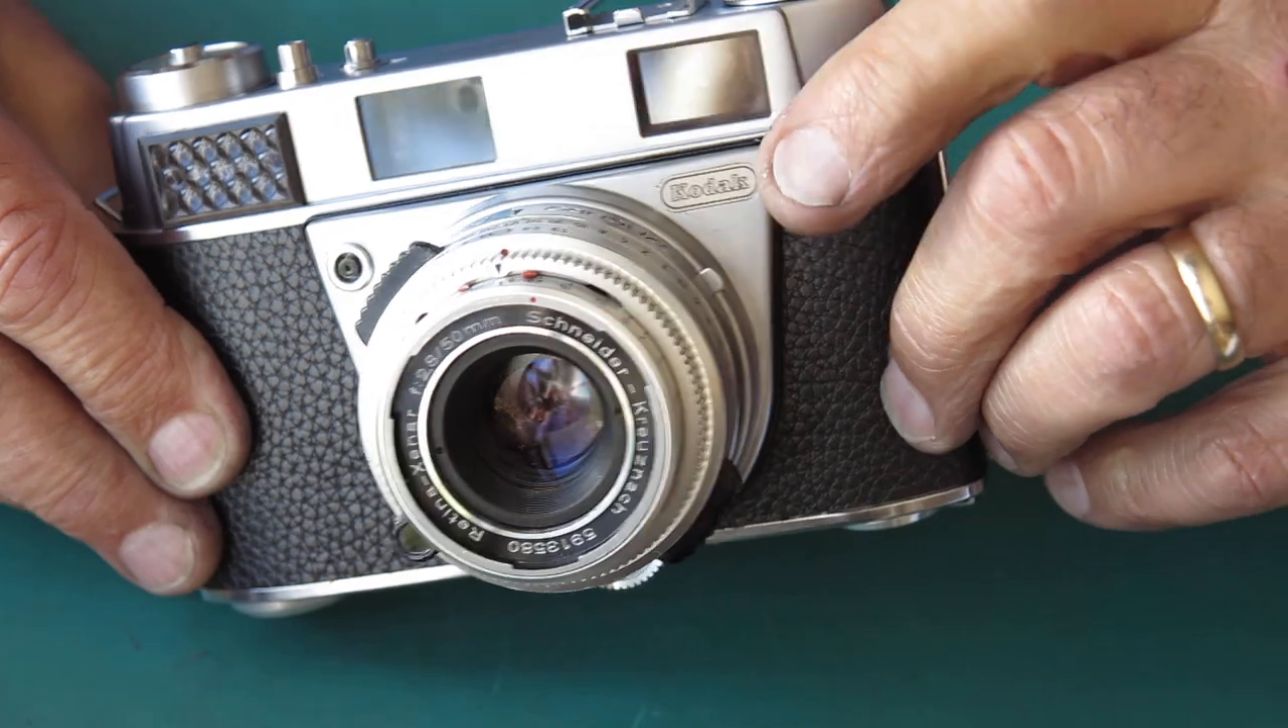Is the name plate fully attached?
Yes.